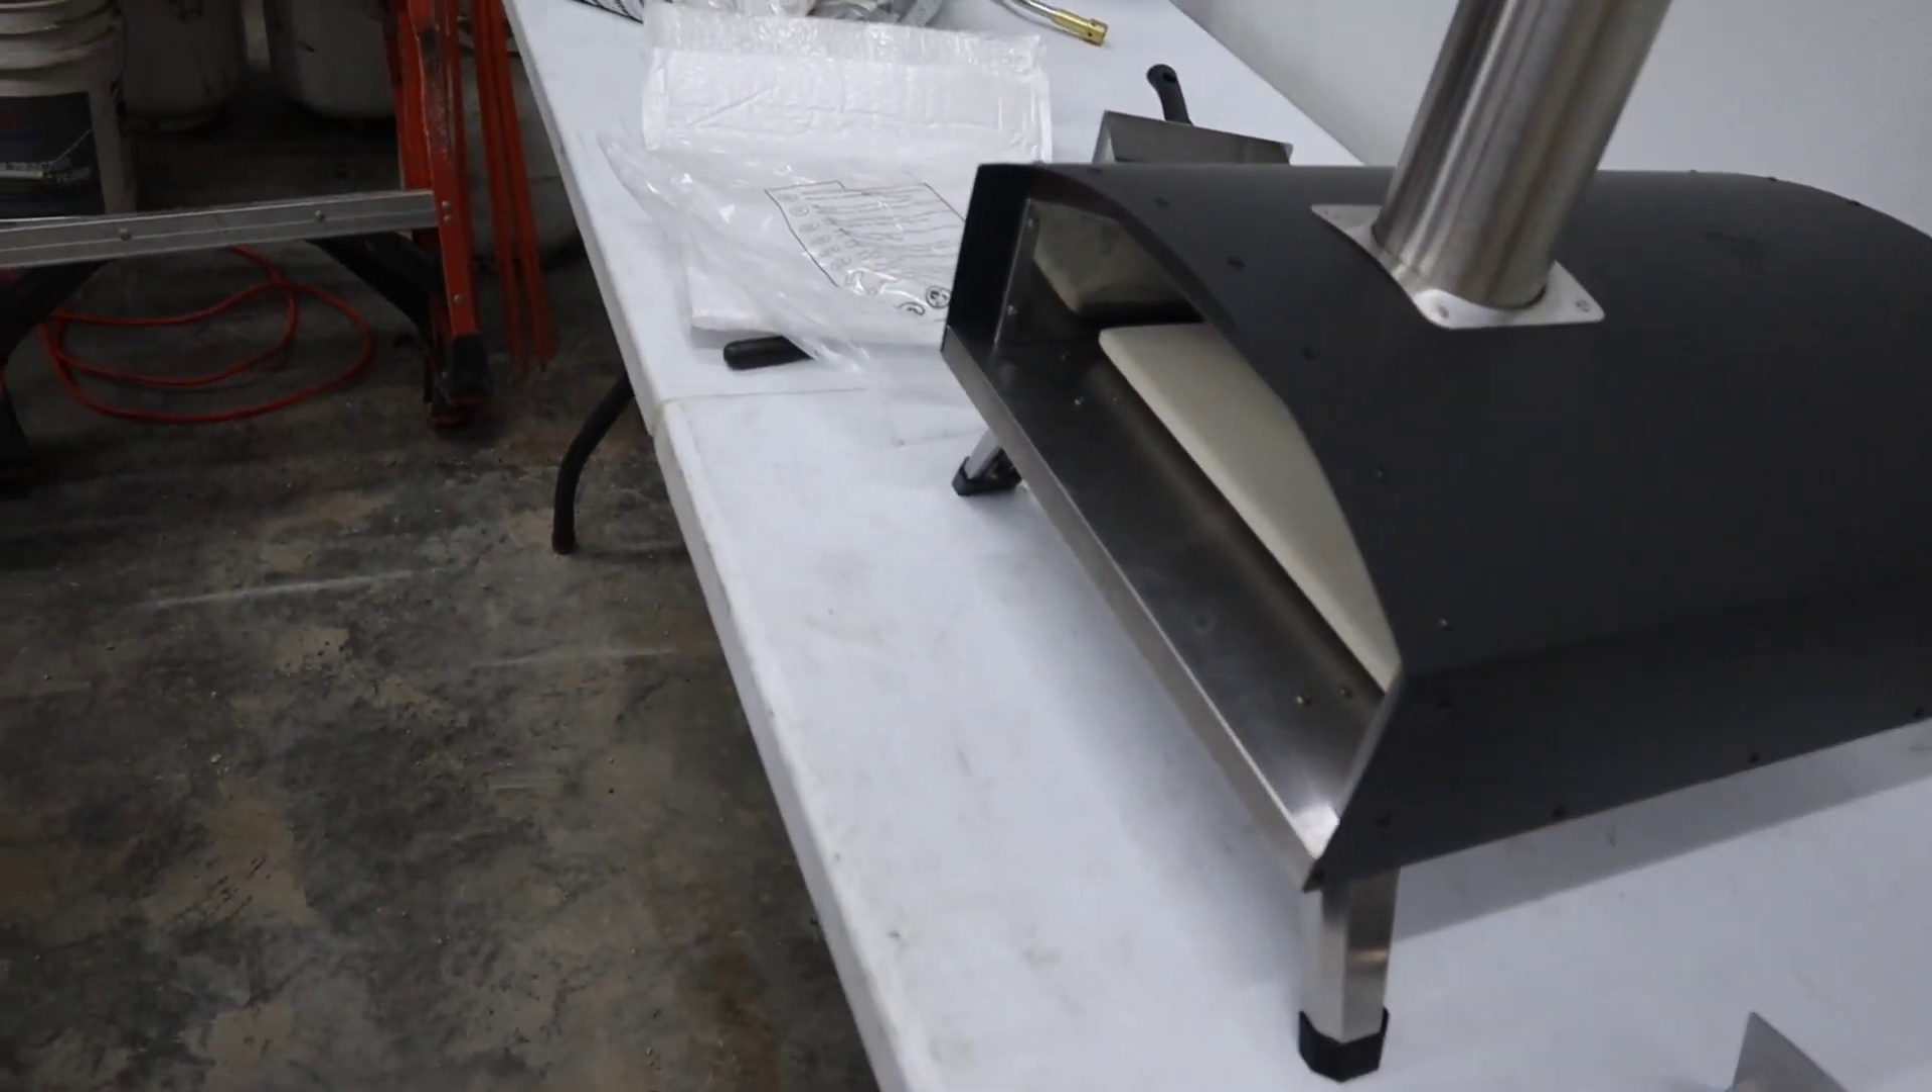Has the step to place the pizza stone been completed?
Yes.